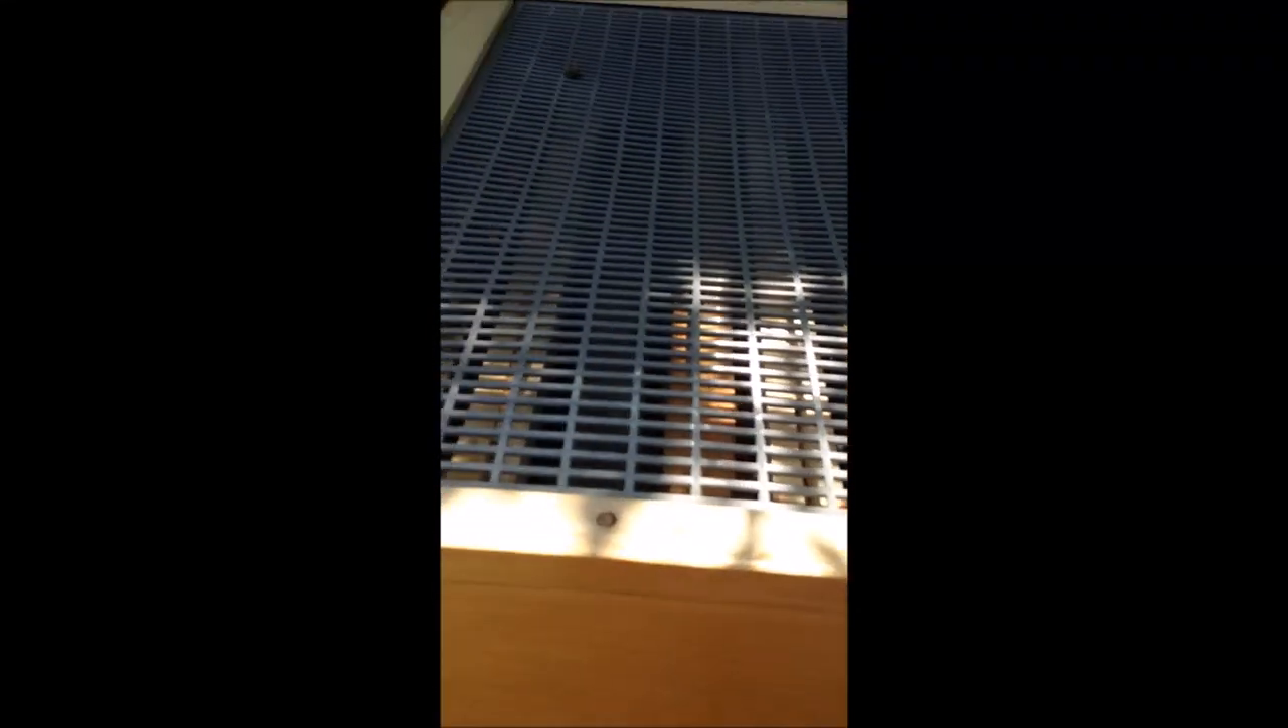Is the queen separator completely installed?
Yes.